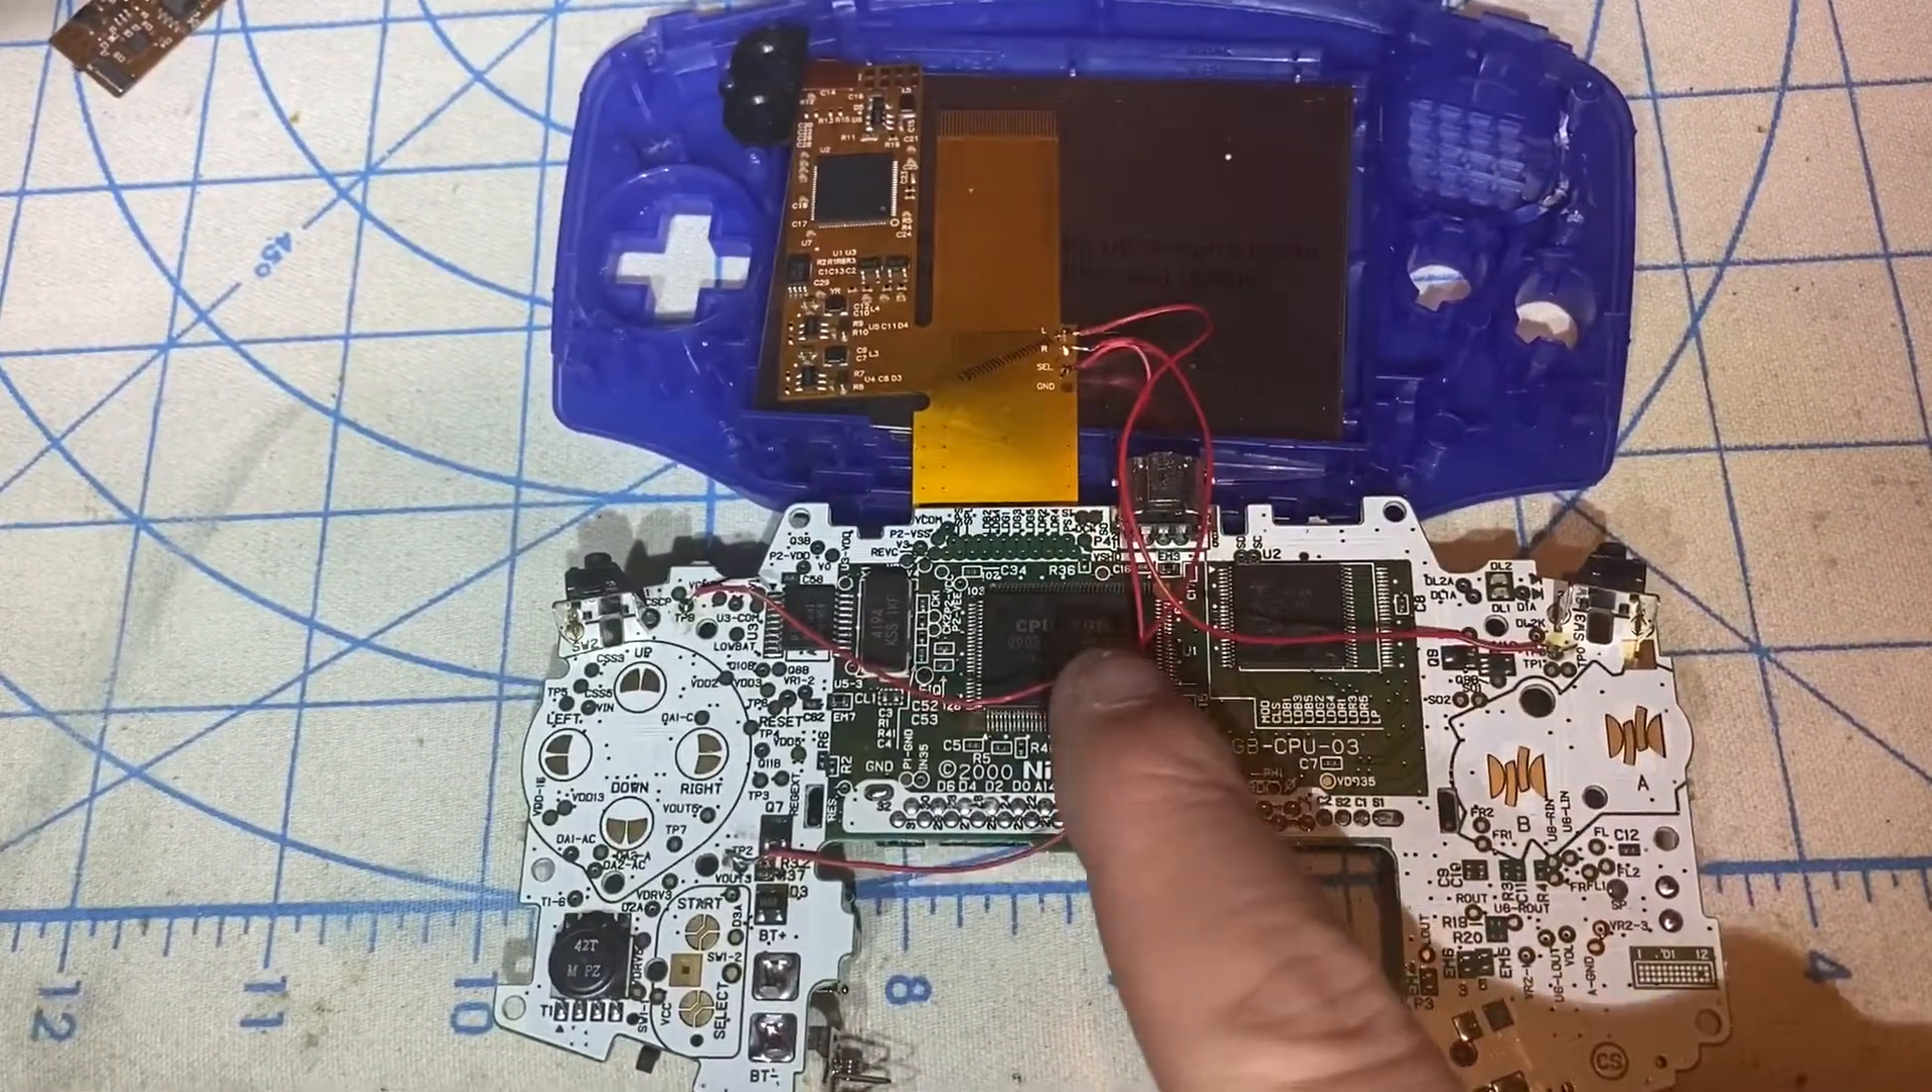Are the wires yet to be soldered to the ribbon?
No.